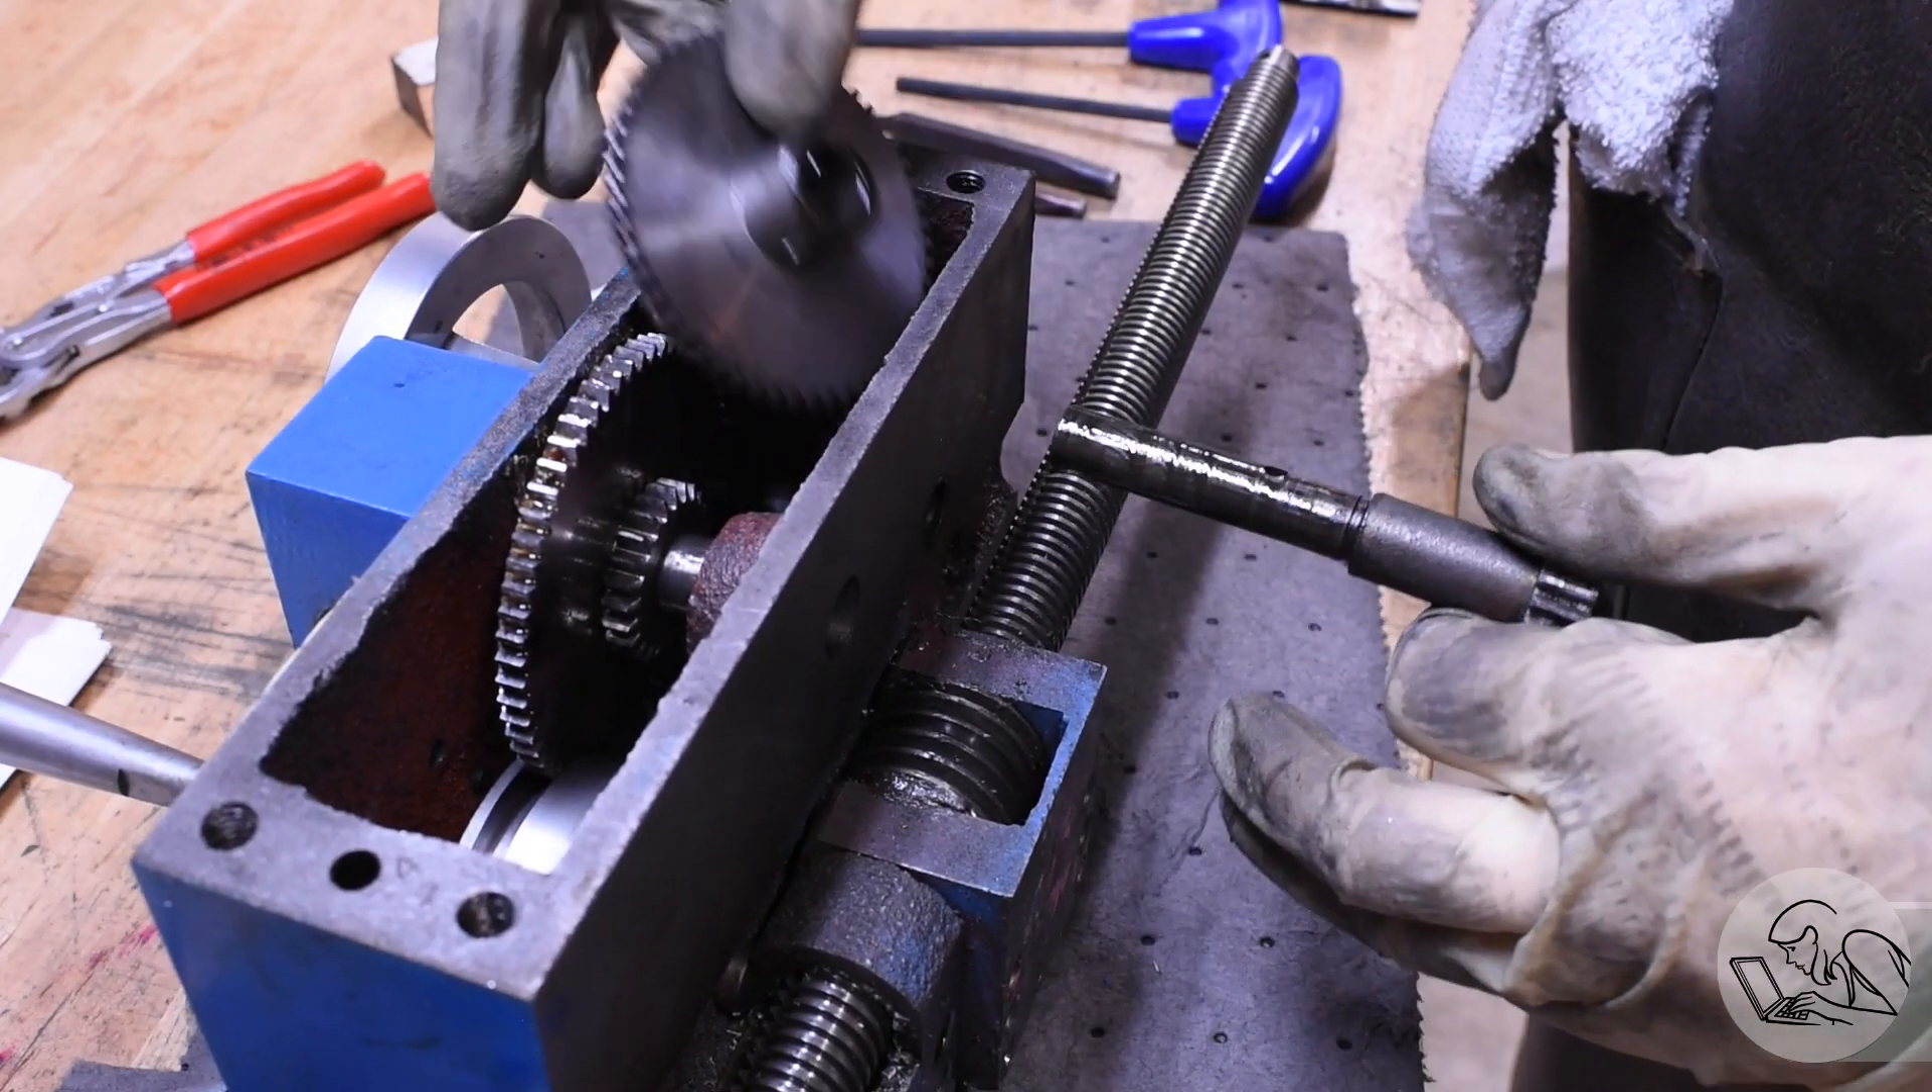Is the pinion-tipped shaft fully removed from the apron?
Yes.